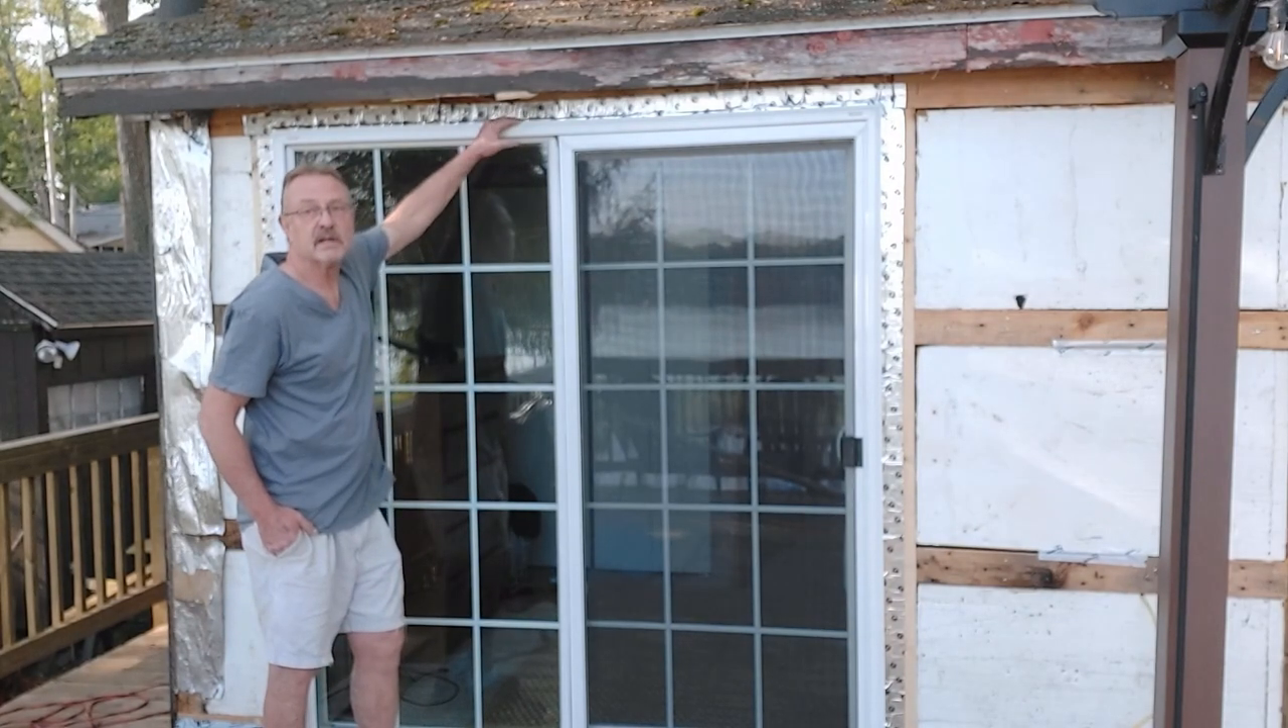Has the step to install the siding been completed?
No.